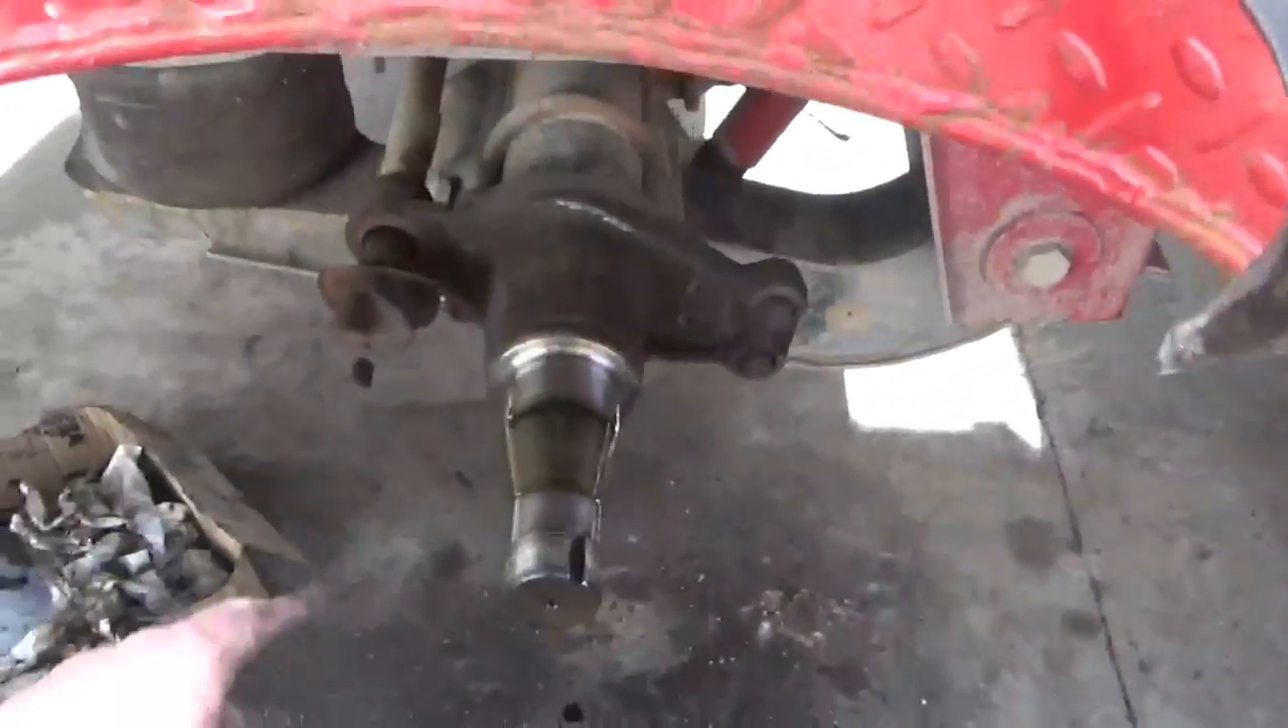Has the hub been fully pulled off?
Yes.